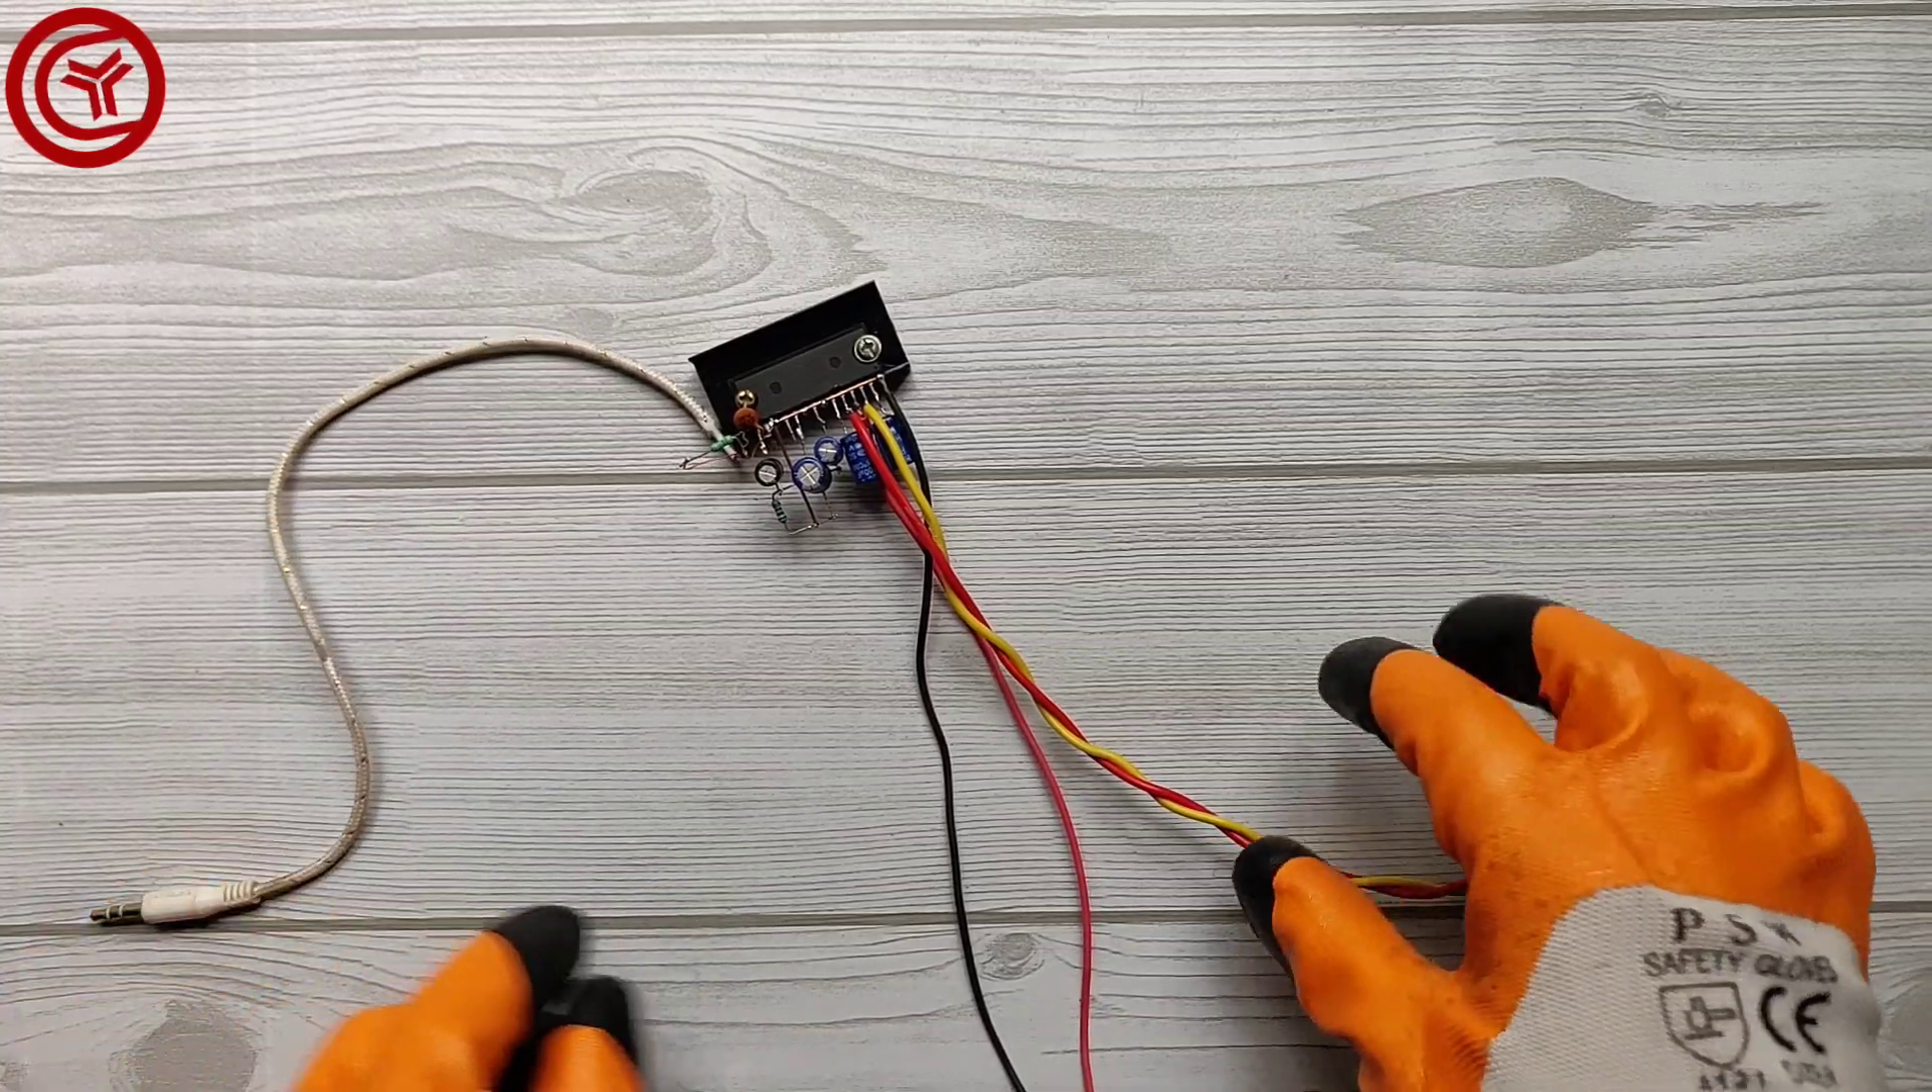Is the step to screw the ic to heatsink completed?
Yes.